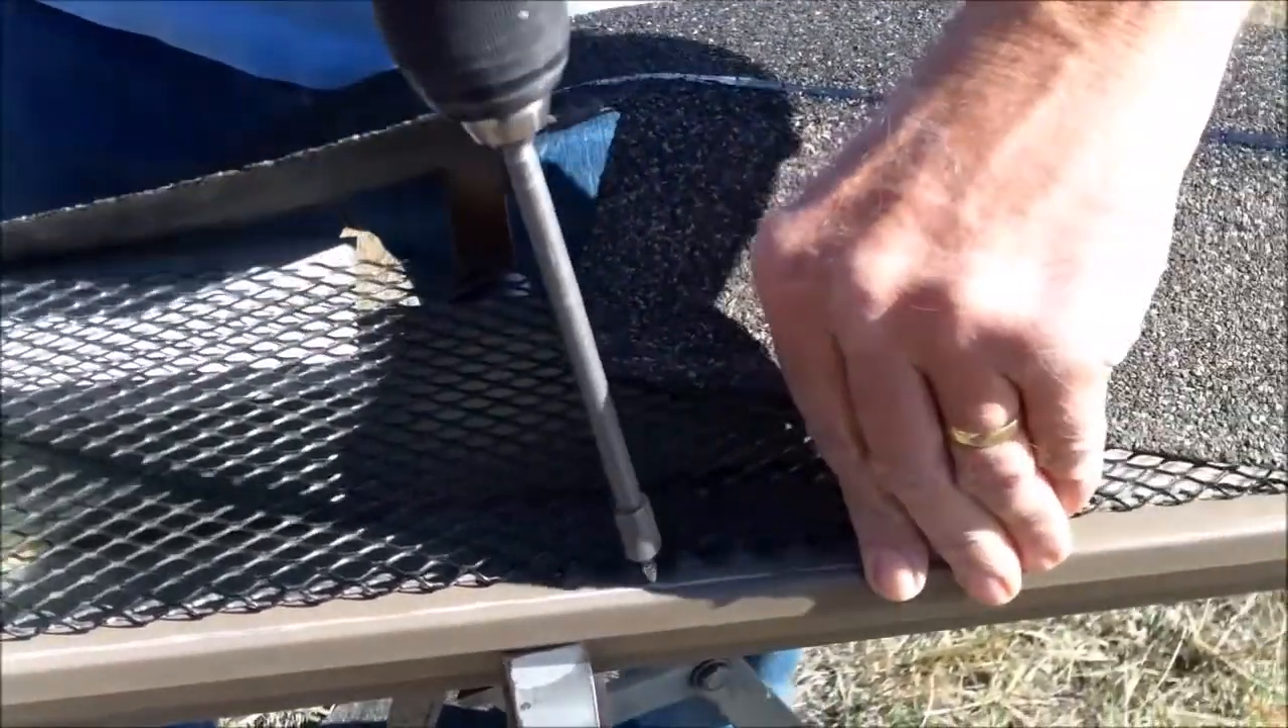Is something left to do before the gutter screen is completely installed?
Yes.